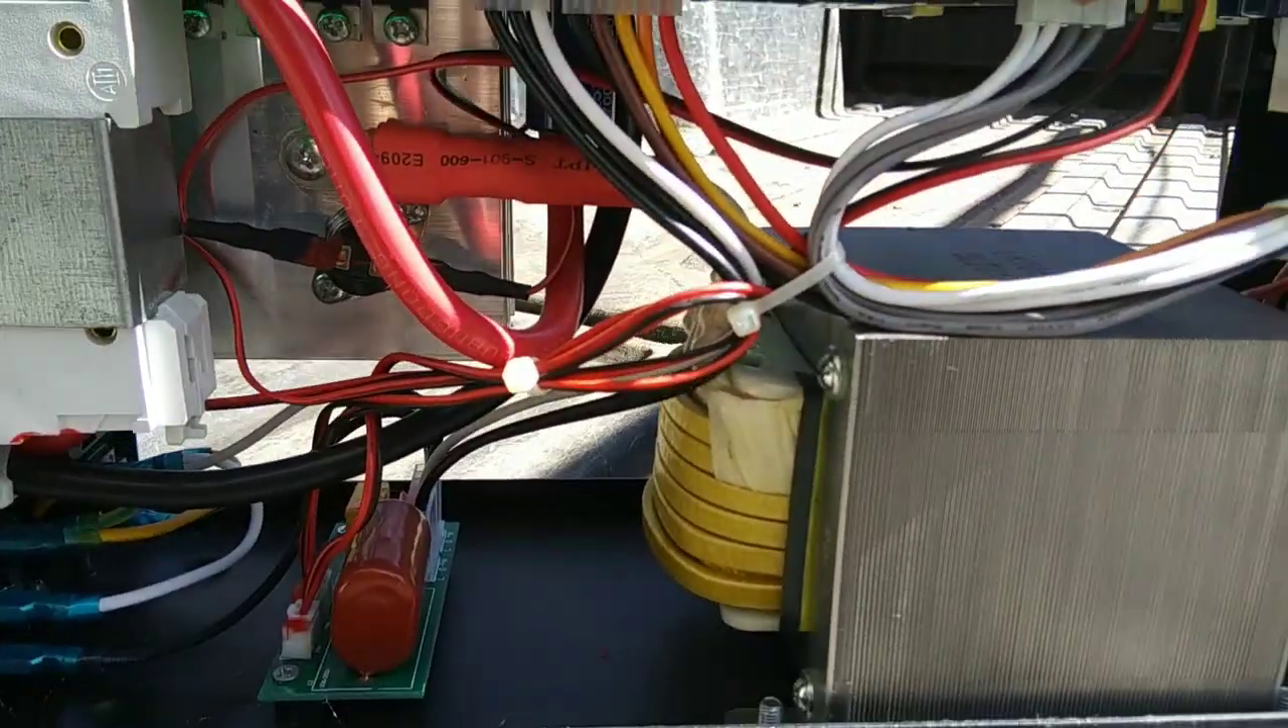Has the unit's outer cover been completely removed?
Yes.